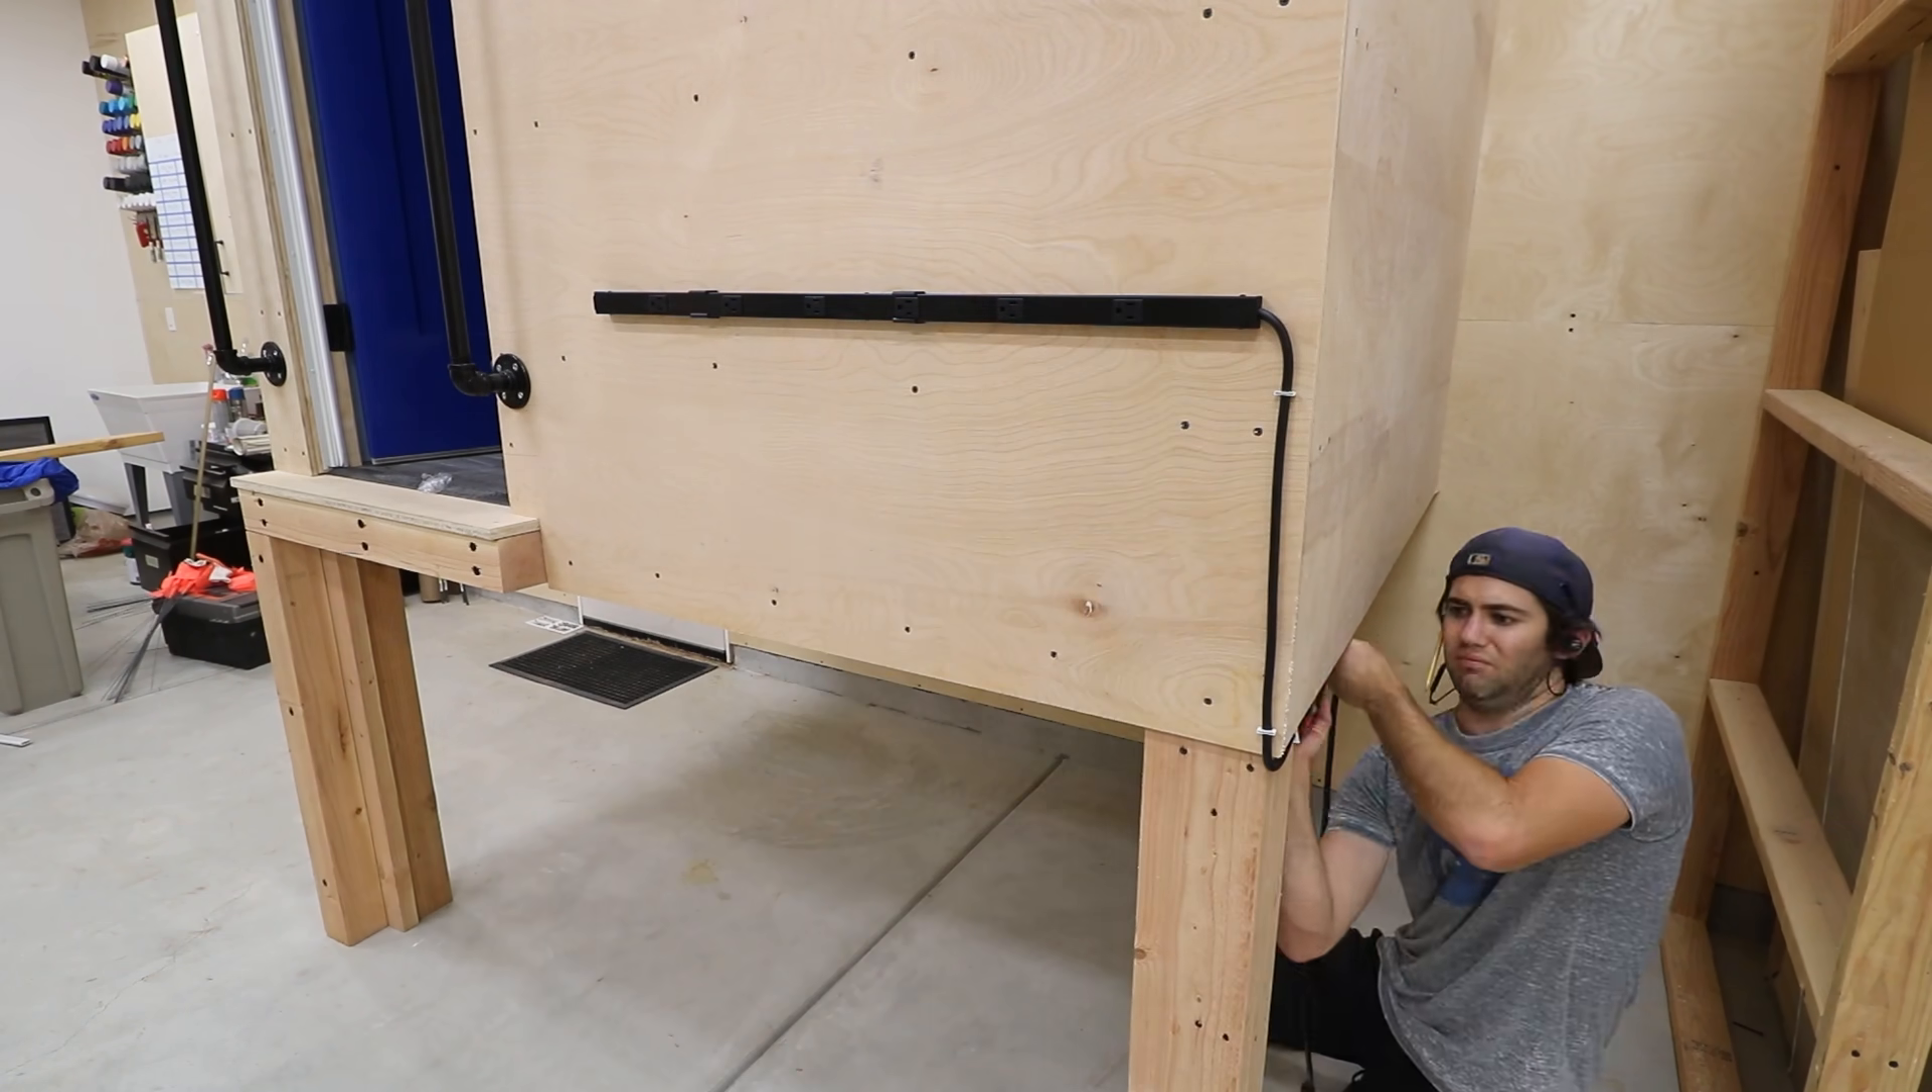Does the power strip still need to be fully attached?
No.